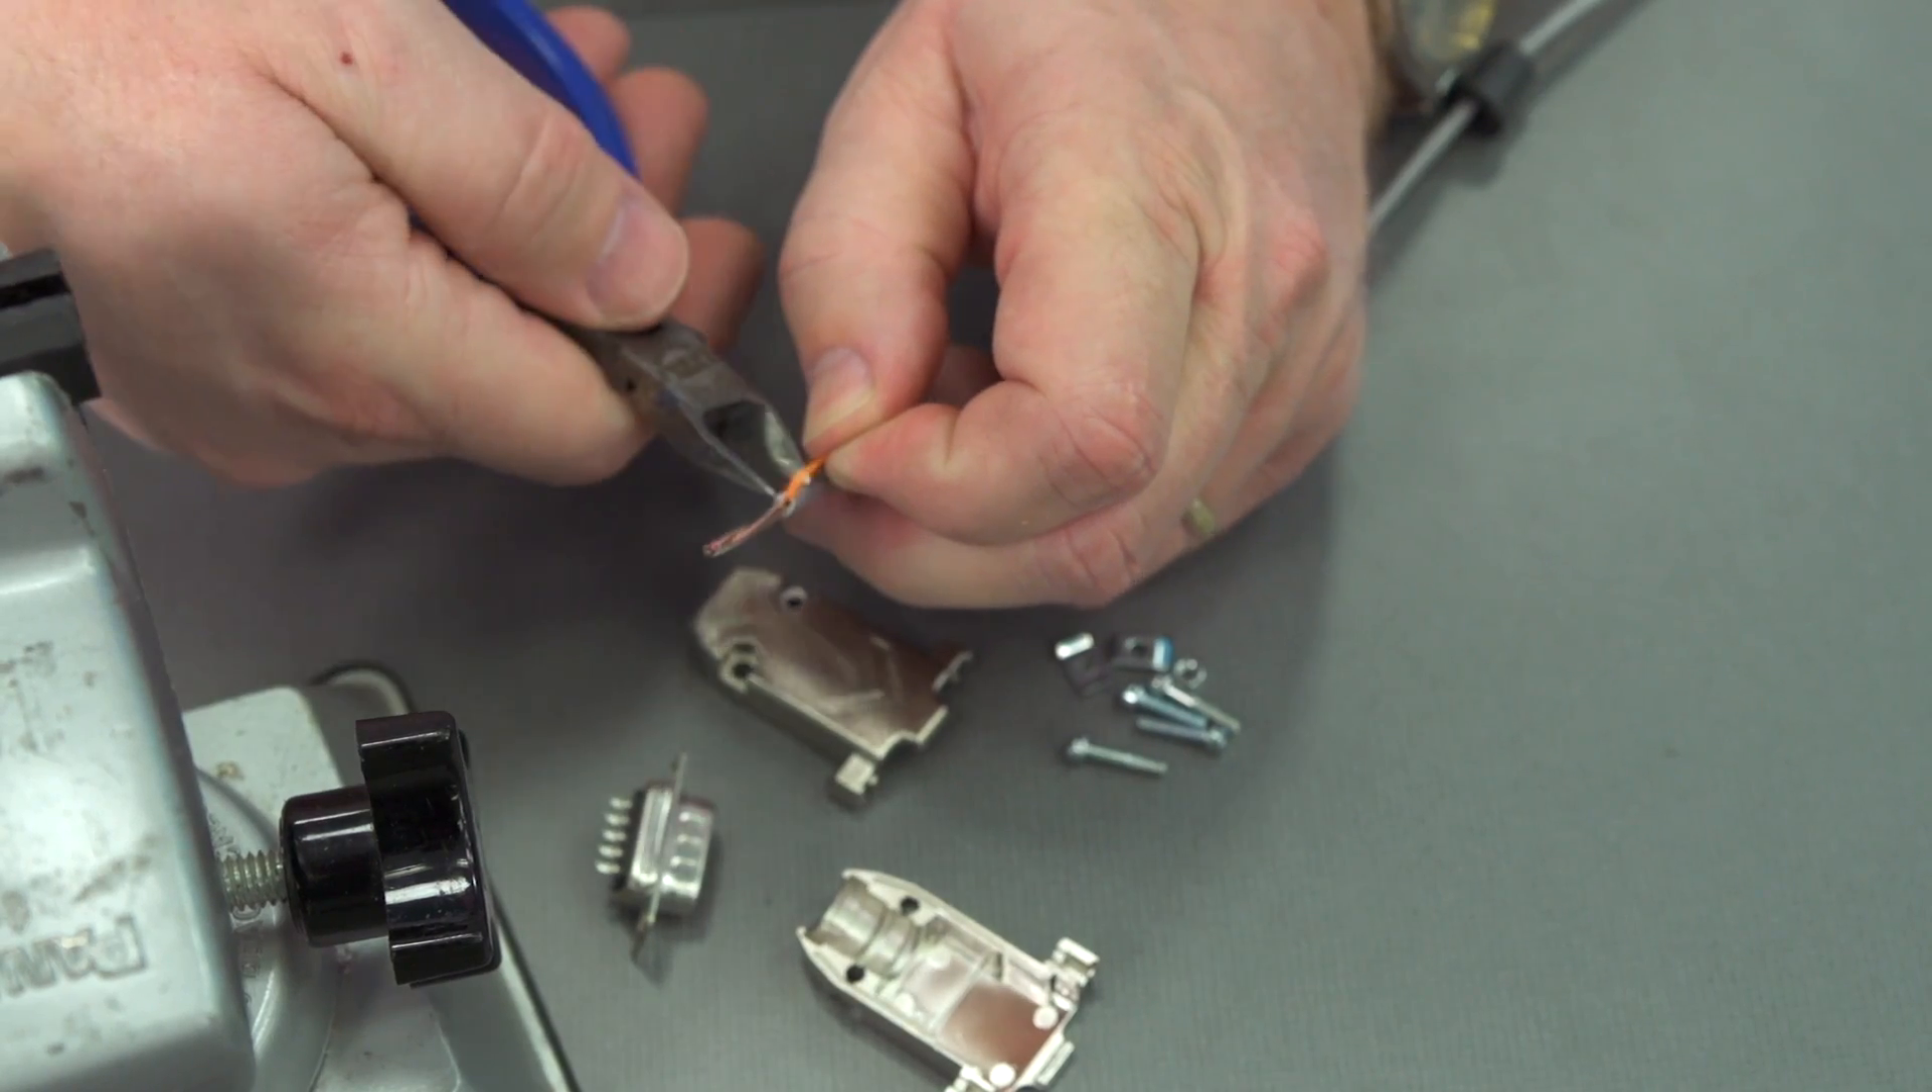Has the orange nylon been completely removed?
No.